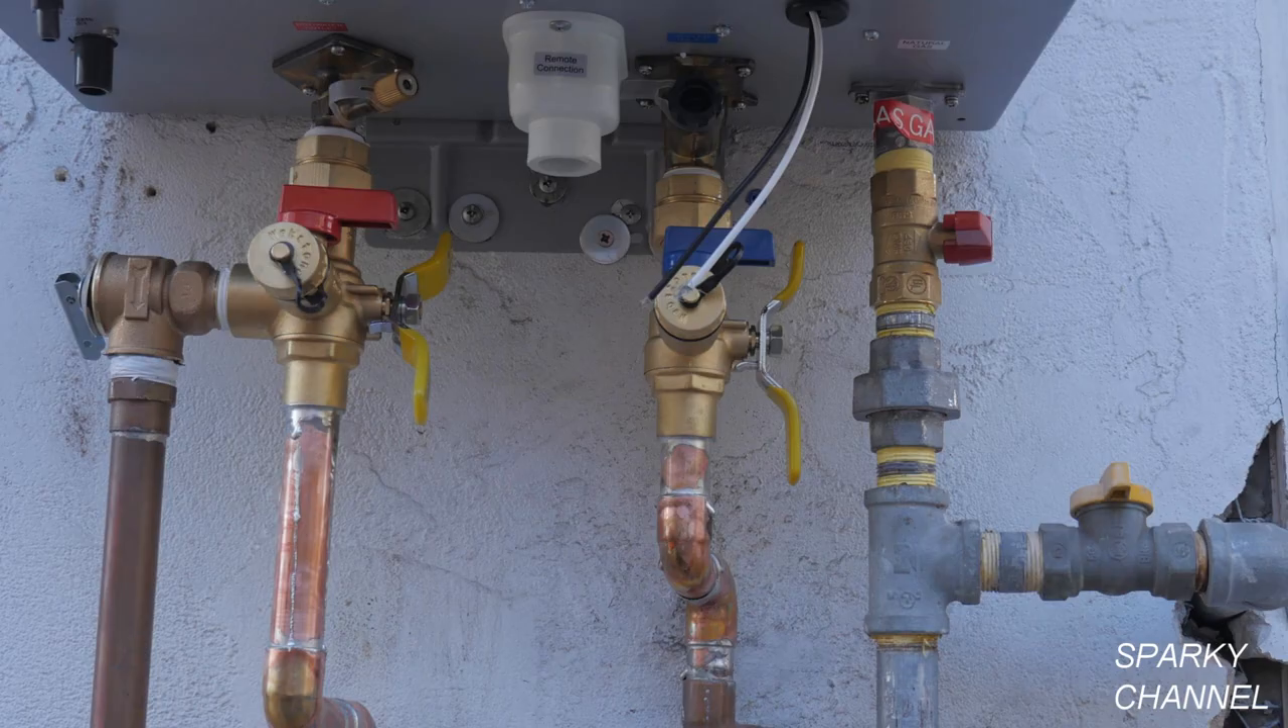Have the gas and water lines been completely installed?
Yes.